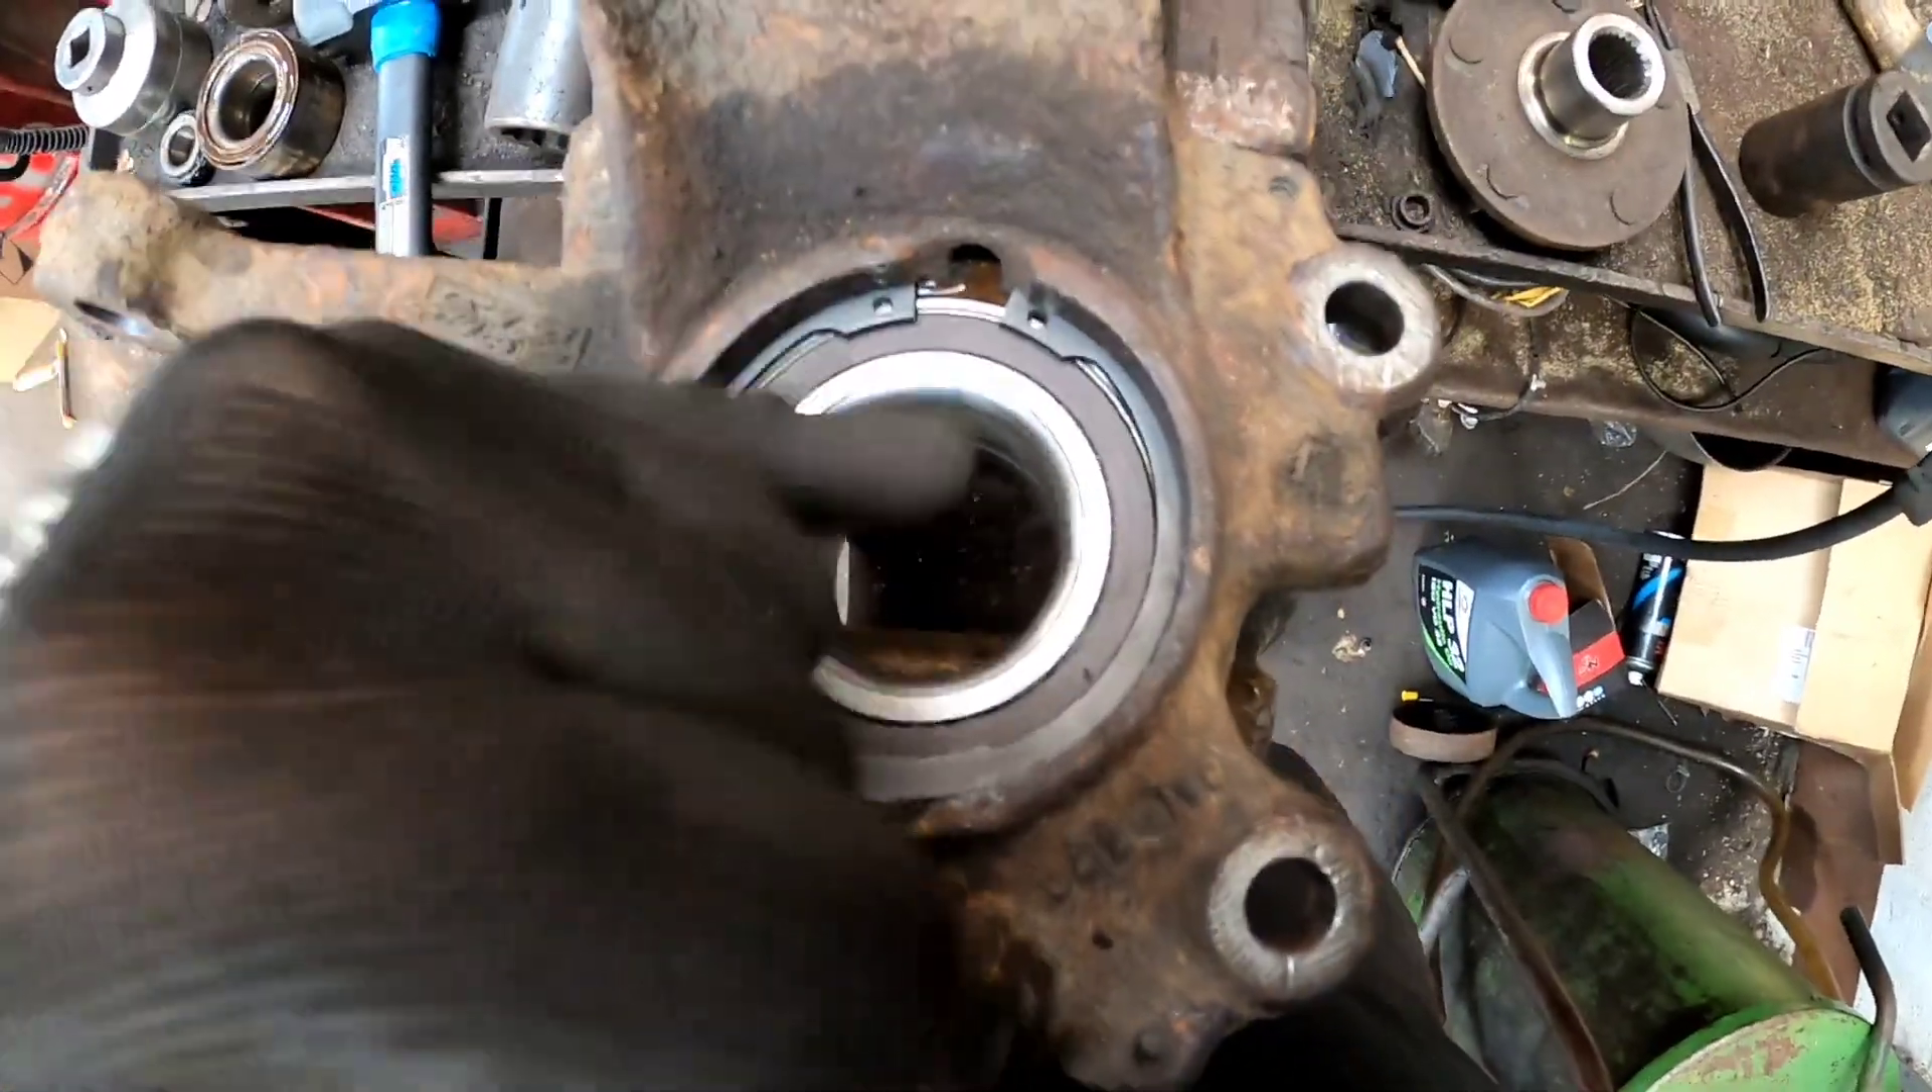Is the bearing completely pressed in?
Yes.